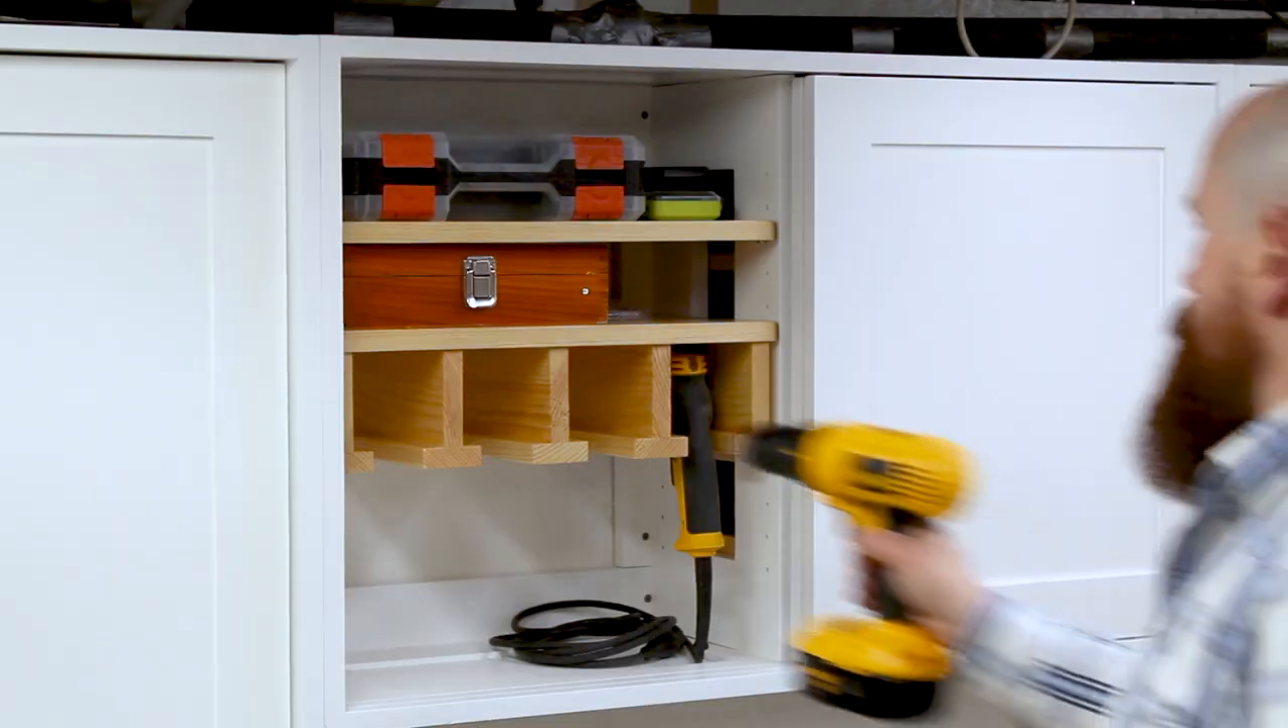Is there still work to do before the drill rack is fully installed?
No.